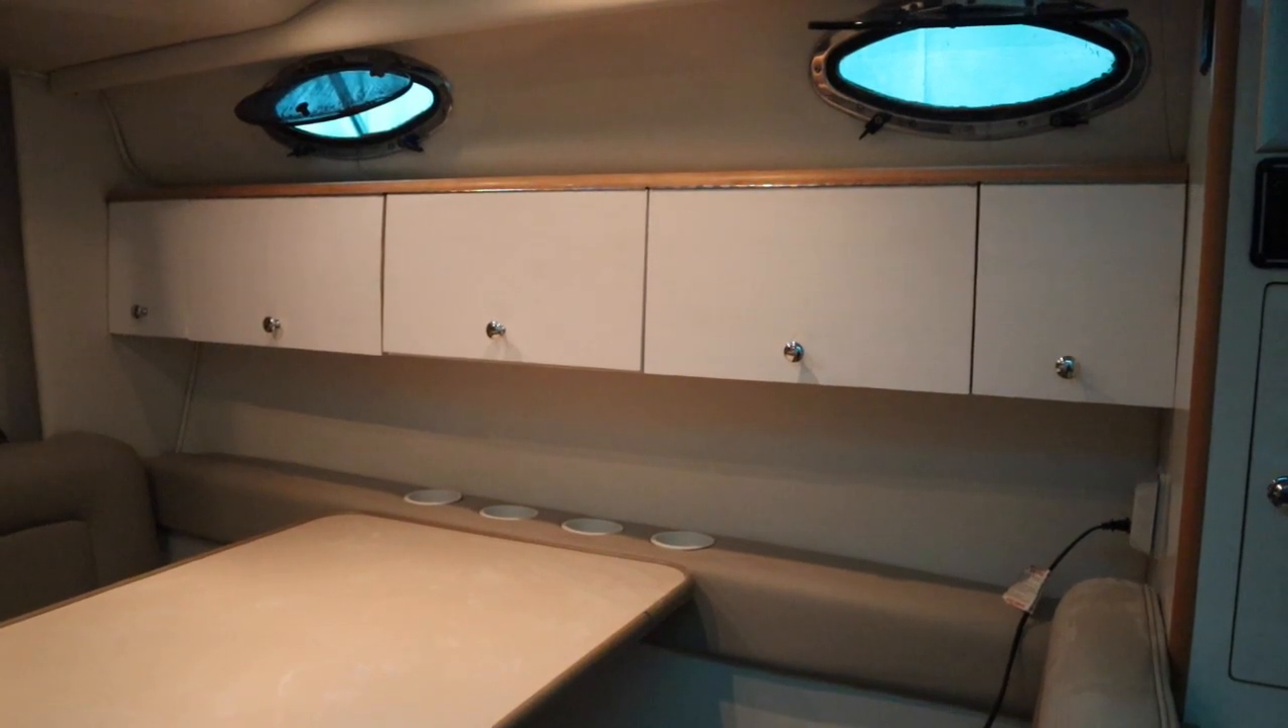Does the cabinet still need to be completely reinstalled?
No.